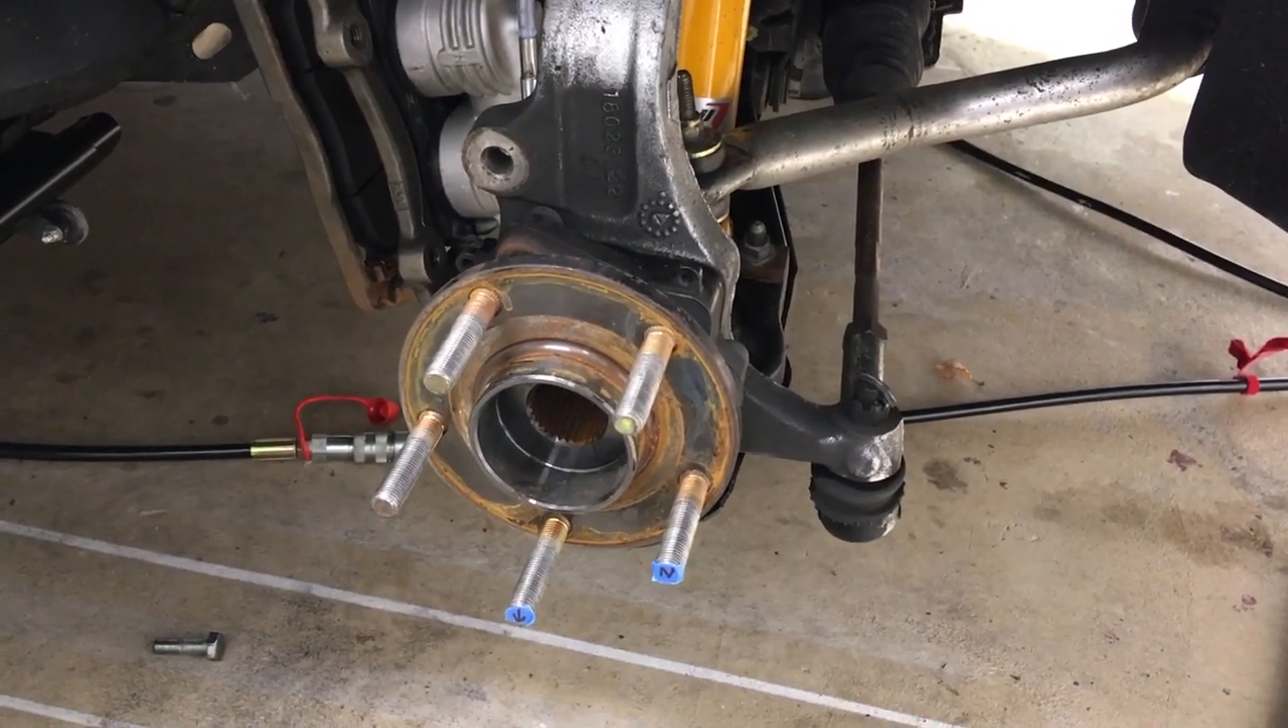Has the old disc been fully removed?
Yes.